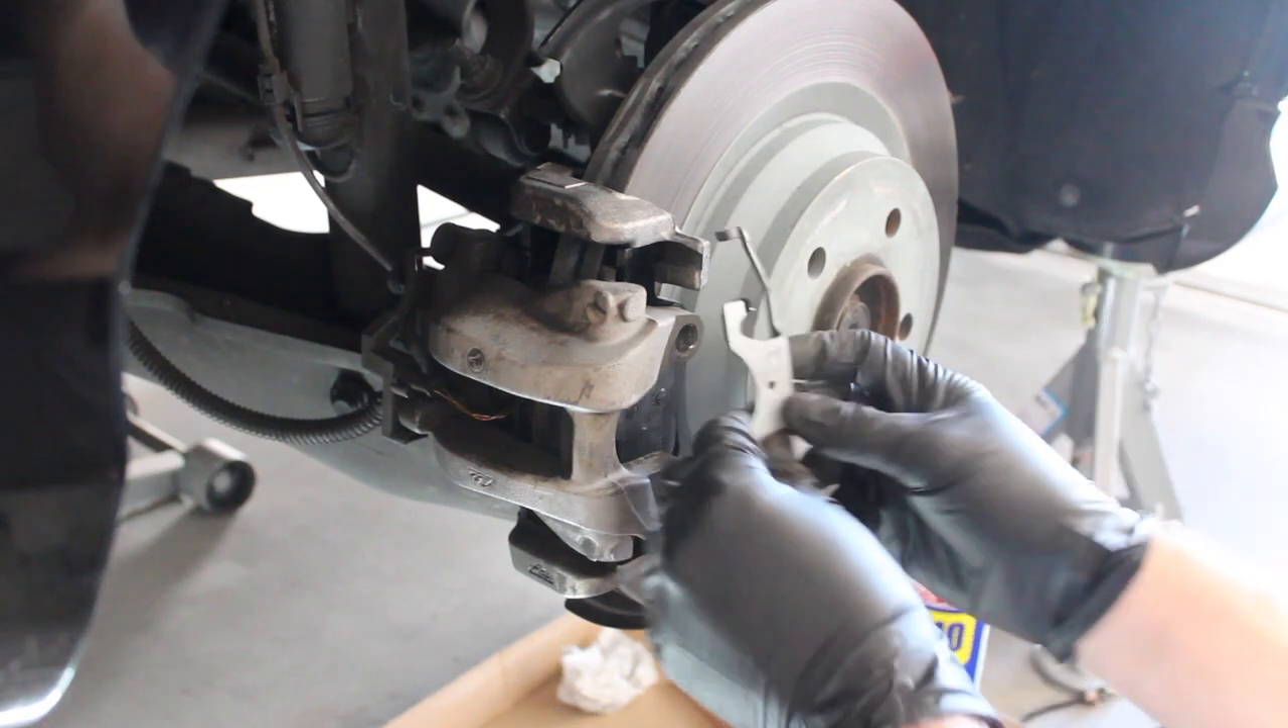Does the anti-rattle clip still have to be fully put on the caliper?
Yes.